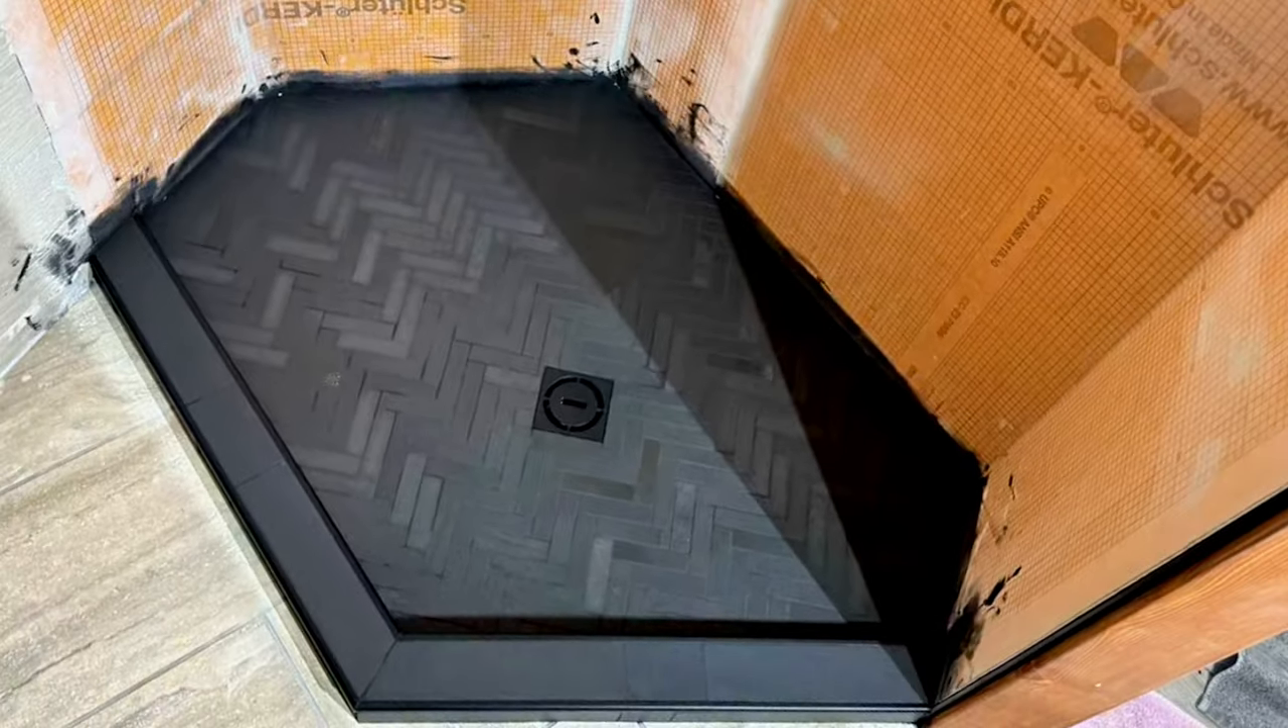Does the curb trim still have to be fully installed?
No.